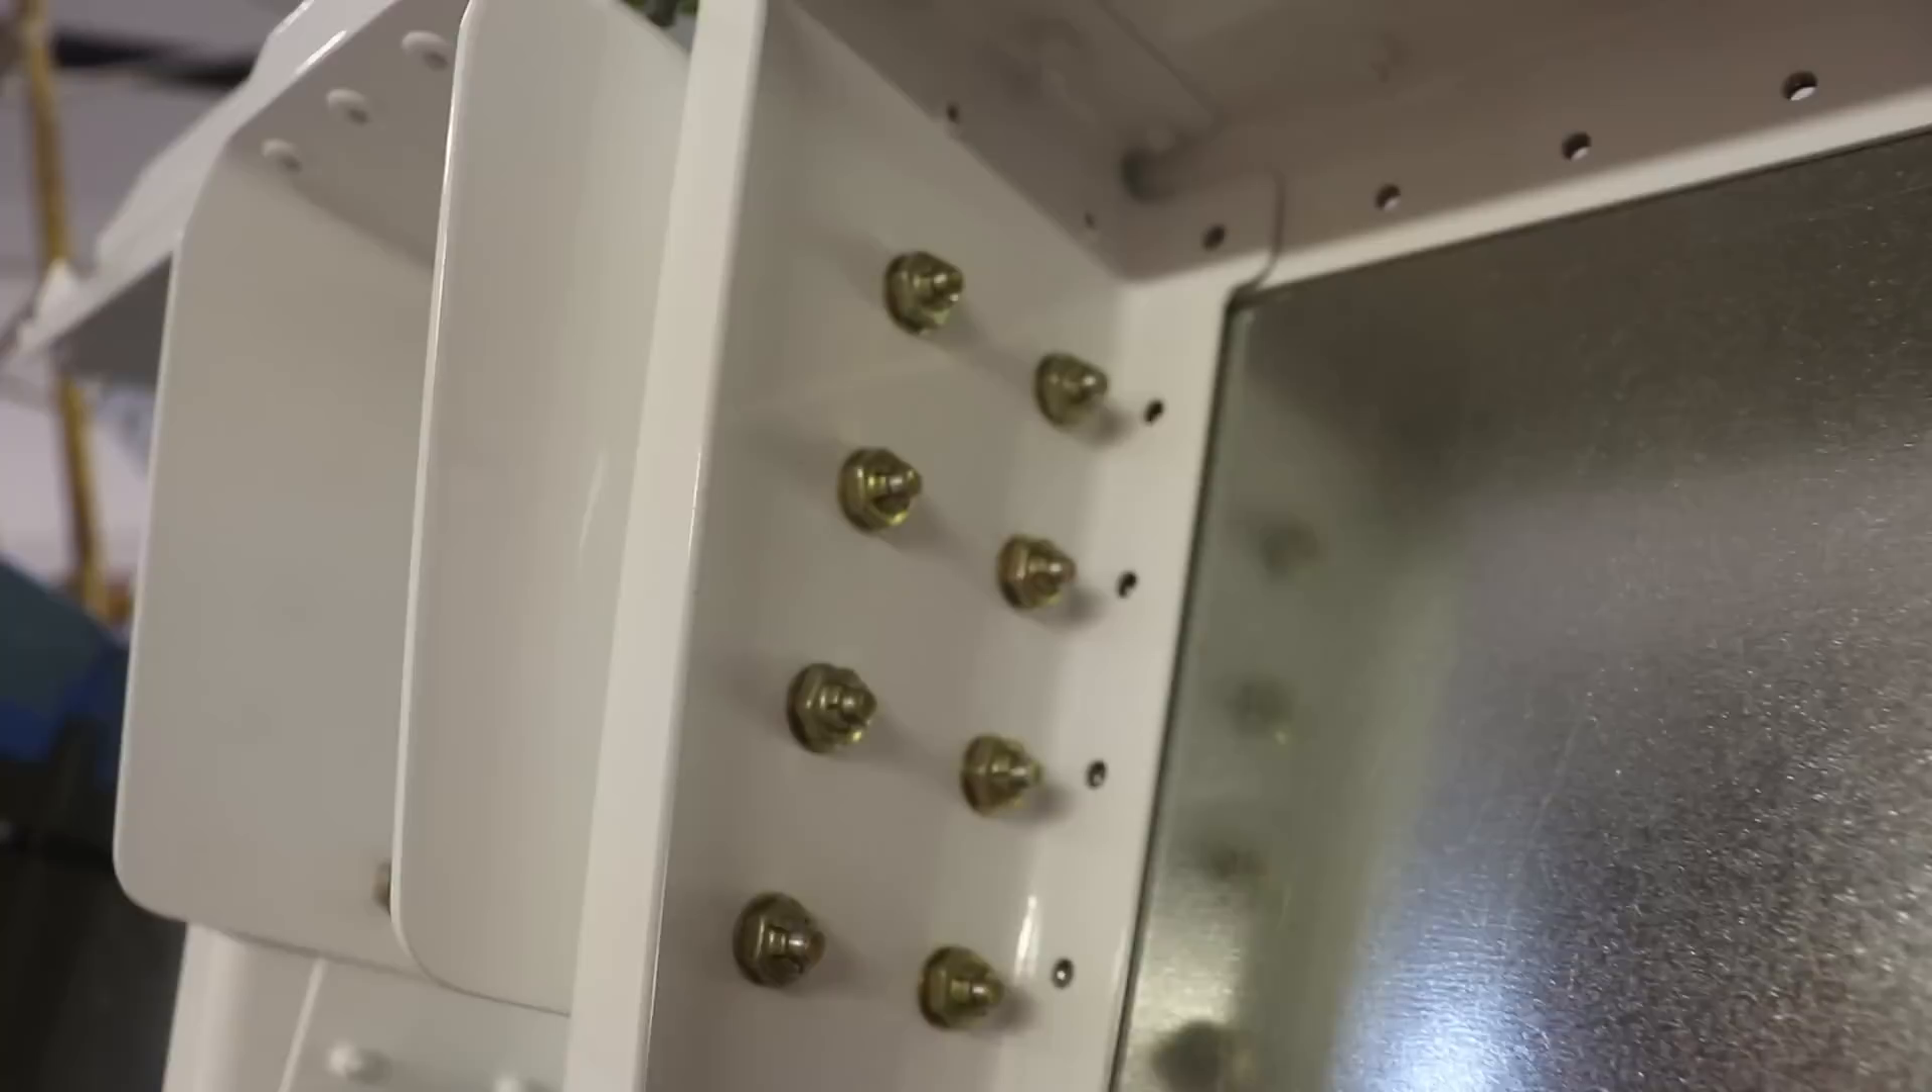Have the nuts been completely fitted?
Yes.